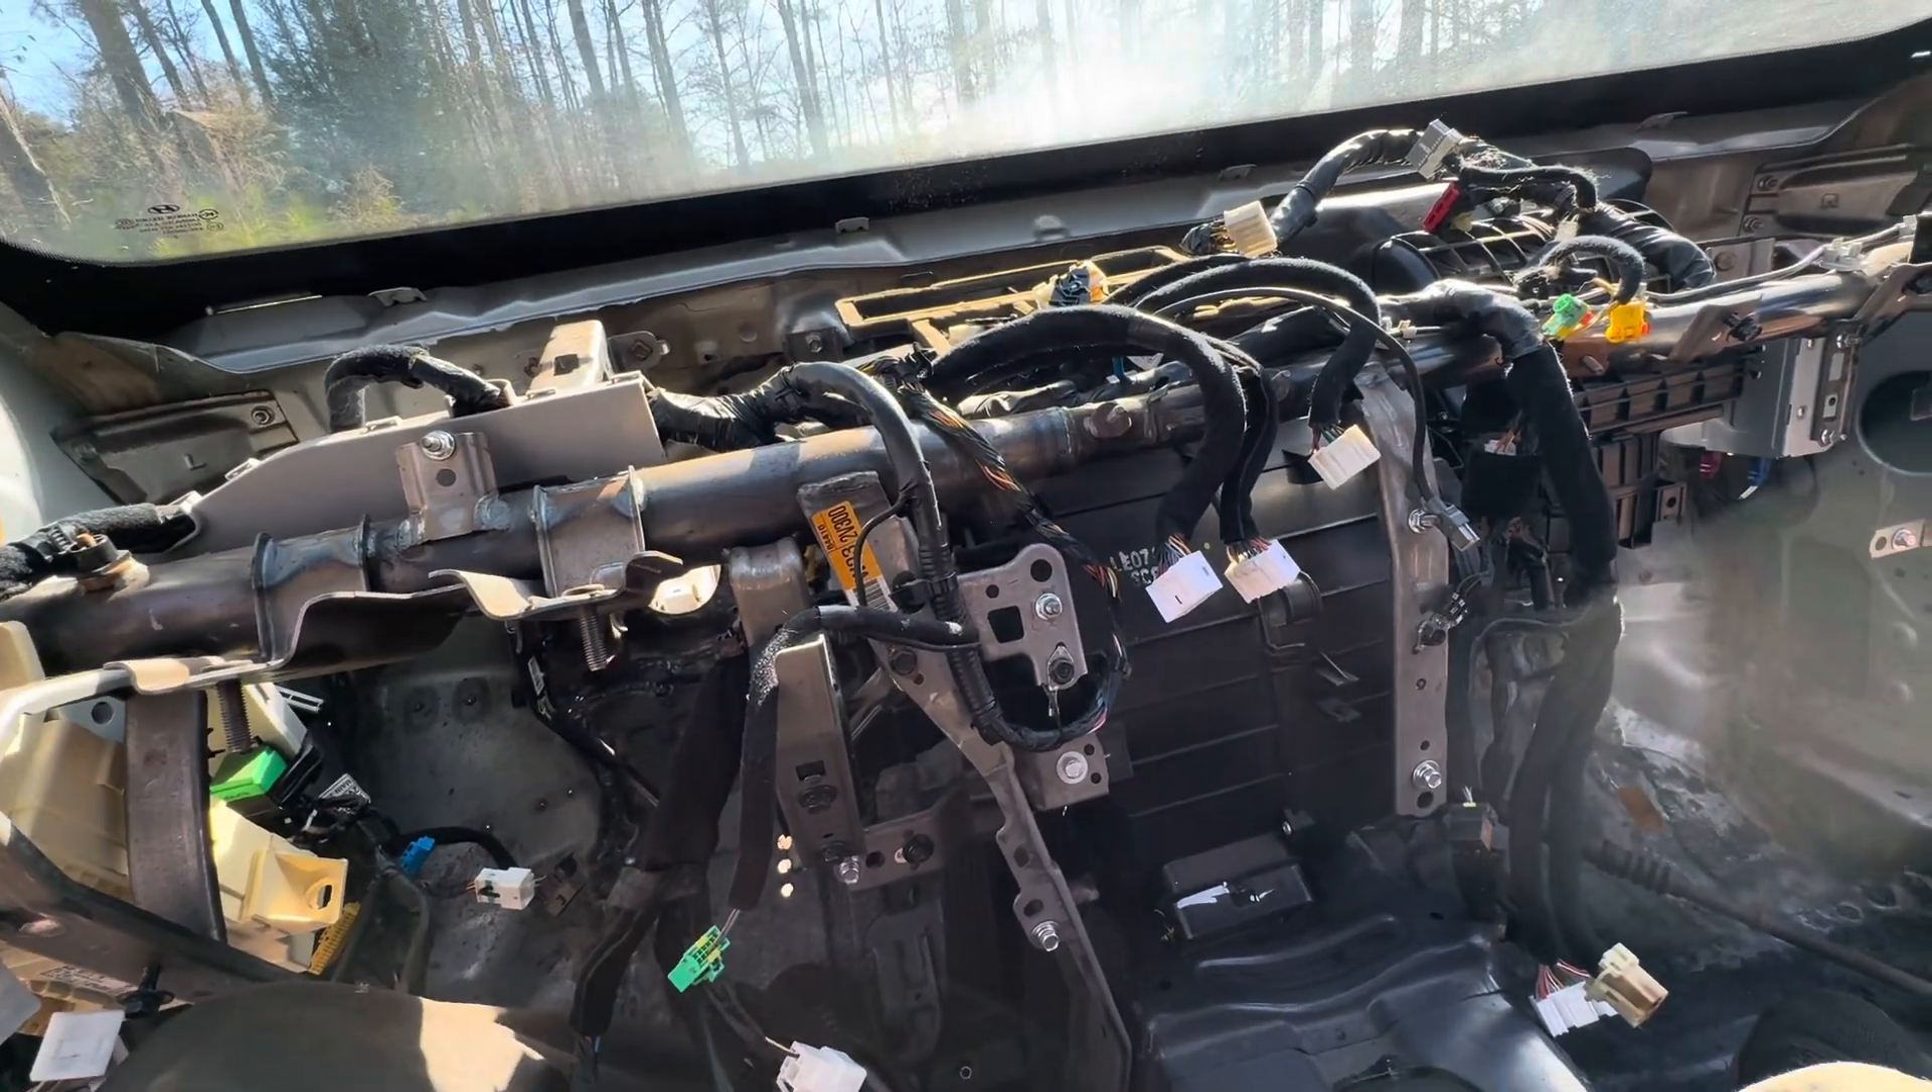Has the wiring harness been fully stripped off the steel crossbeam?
No.